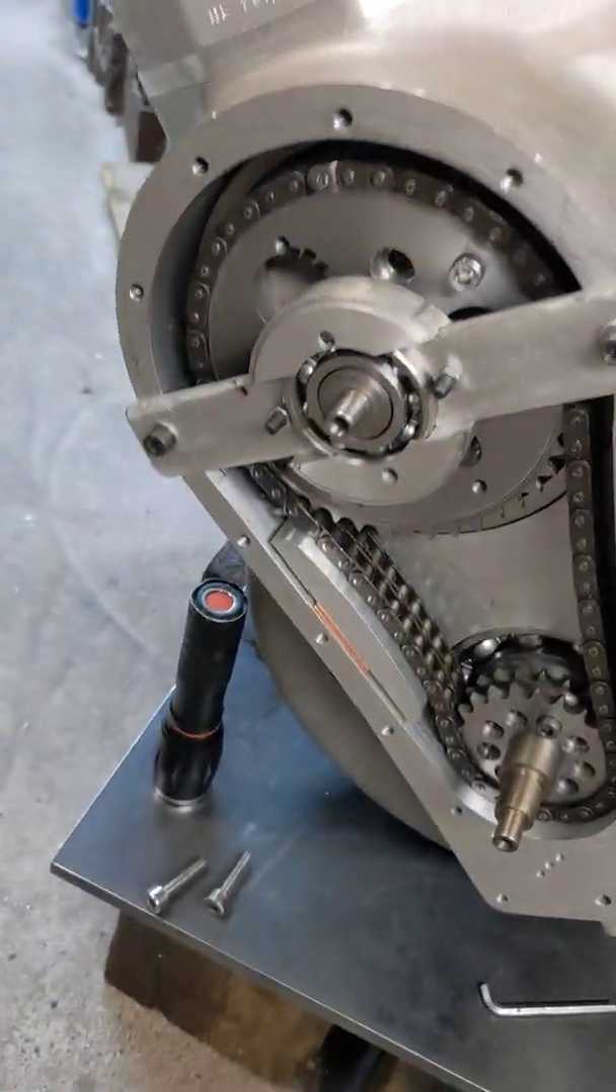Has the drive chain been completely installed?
Yes.